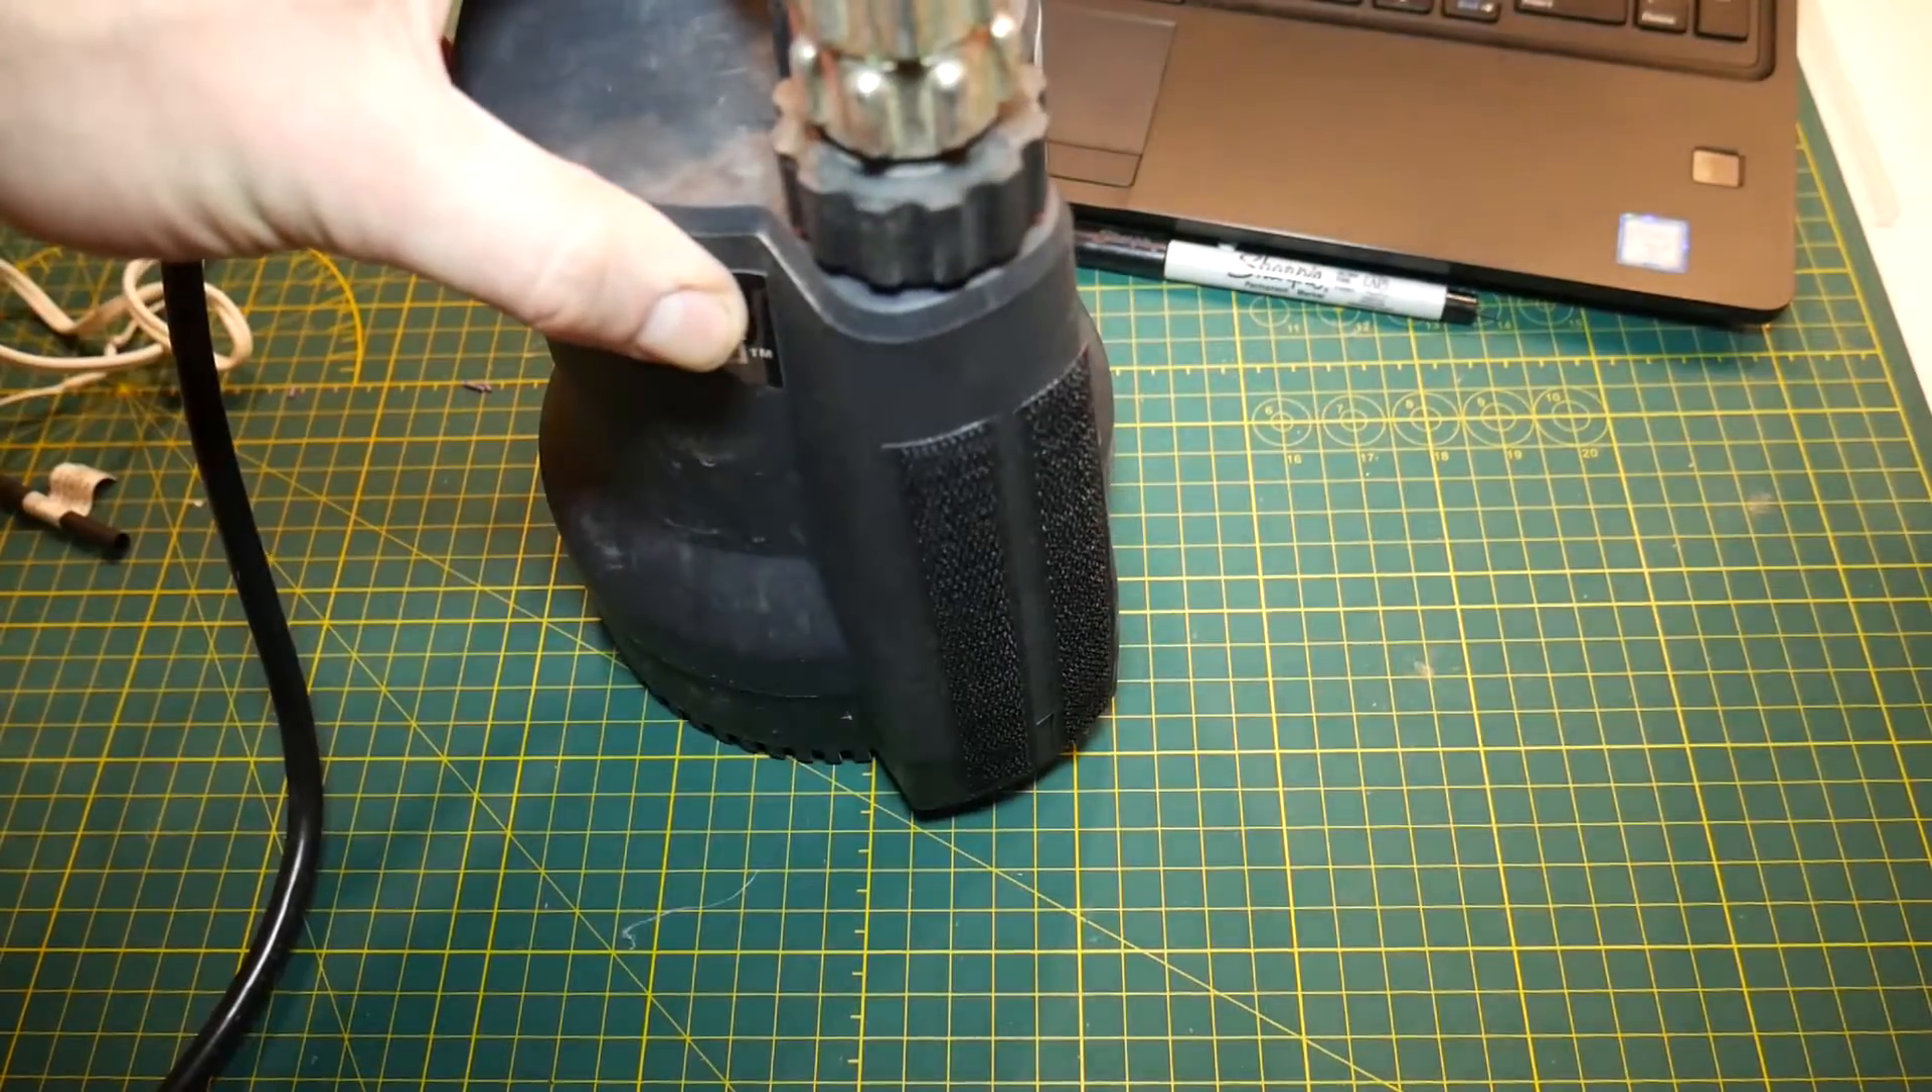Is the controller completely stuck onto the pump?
No.